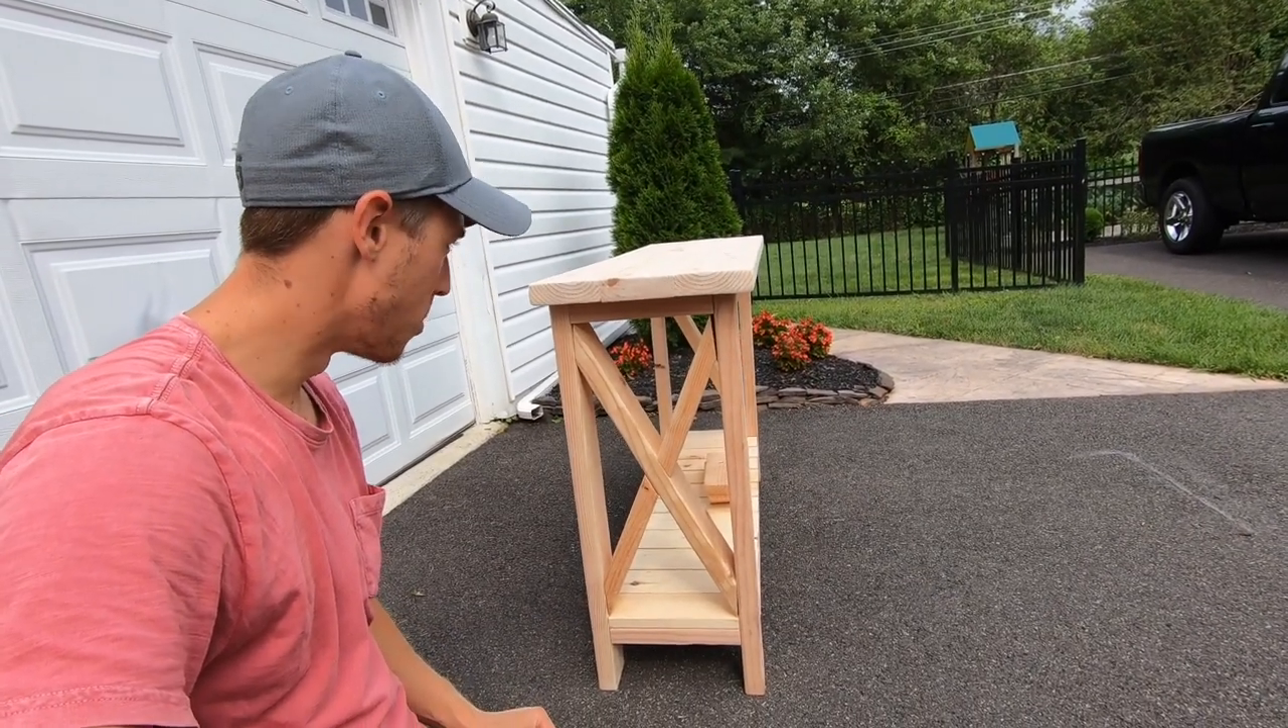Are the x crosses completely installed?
Yes.